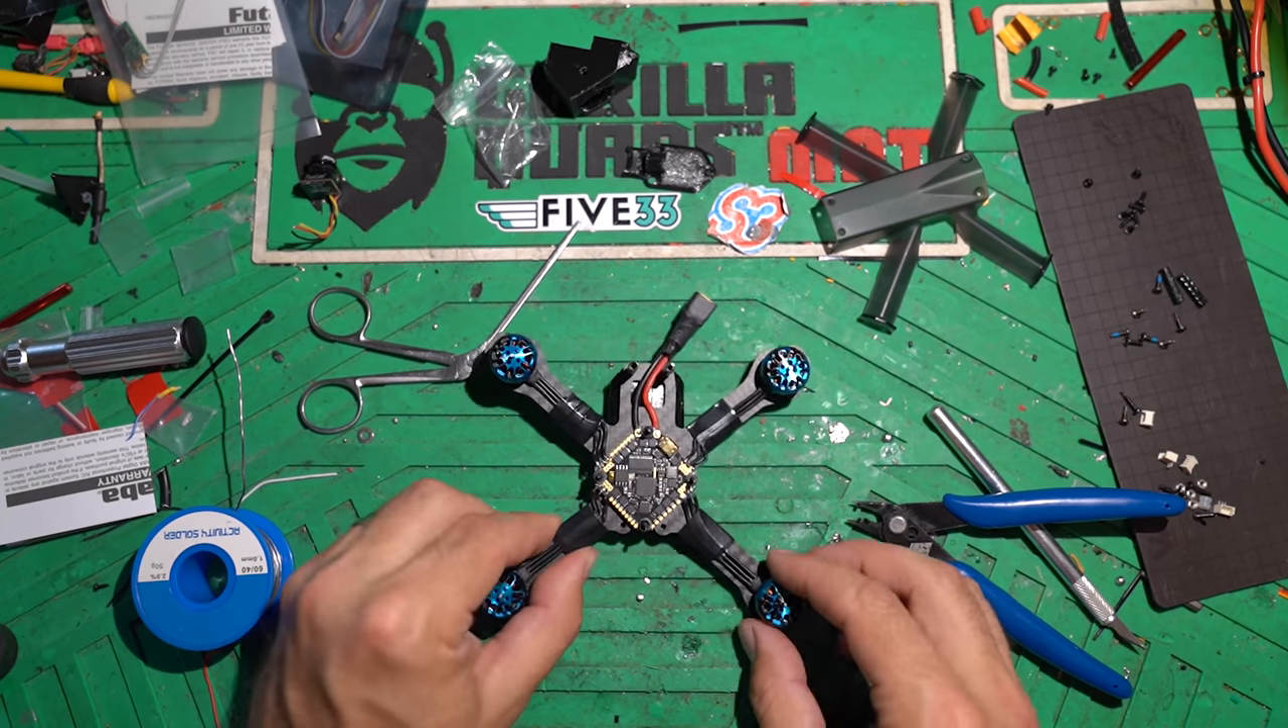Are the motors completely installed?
Yes.